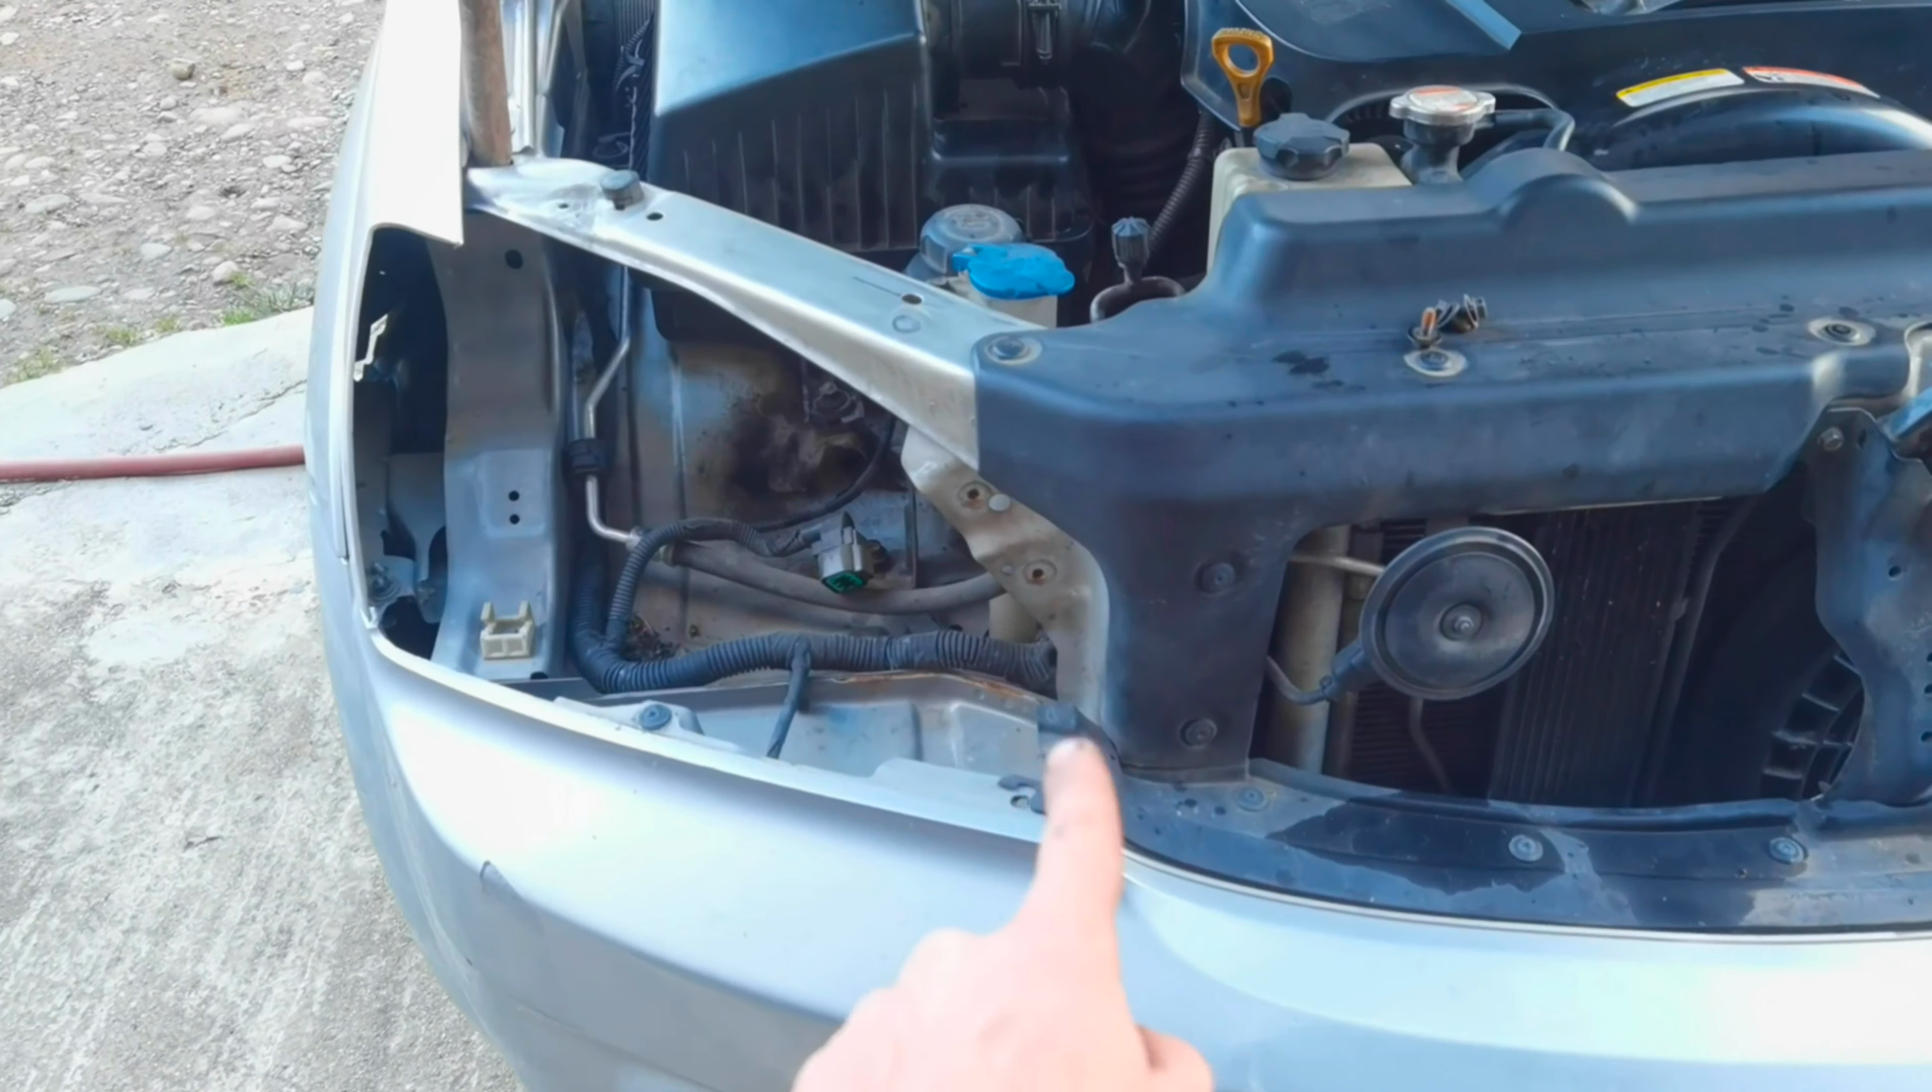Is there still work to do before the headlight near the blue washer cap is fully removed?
No.